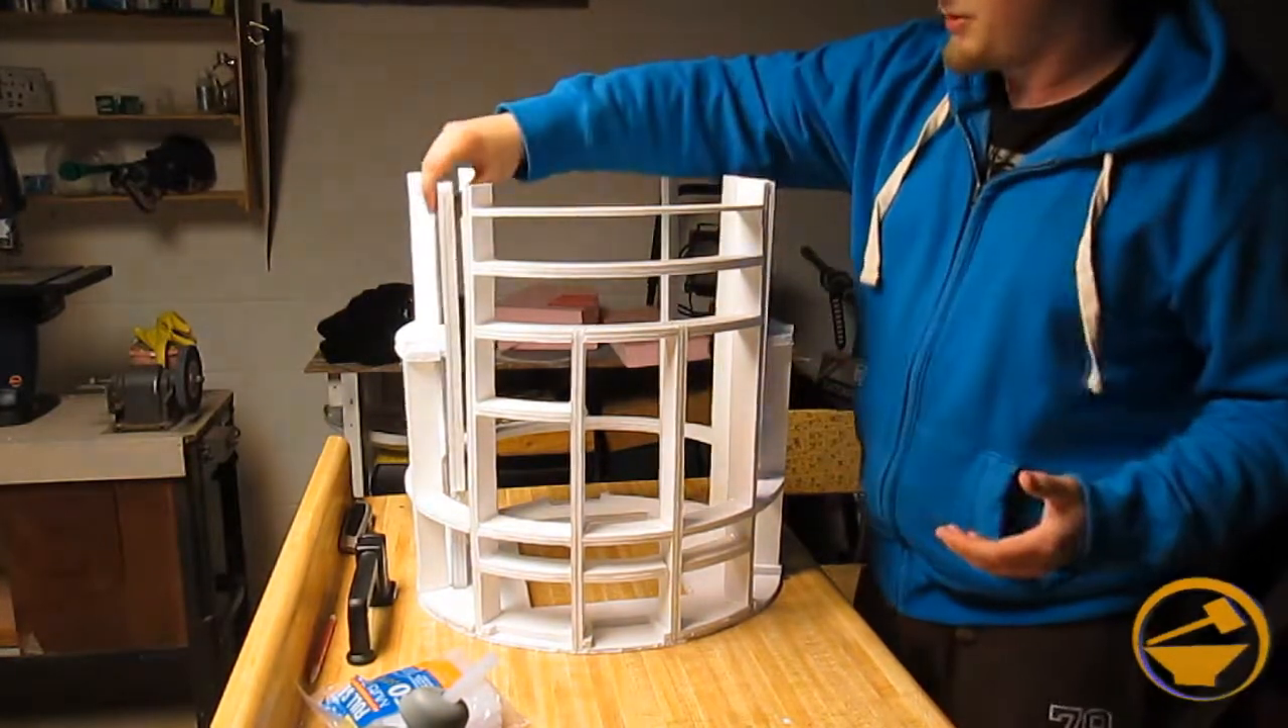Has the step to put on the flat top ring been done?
No.